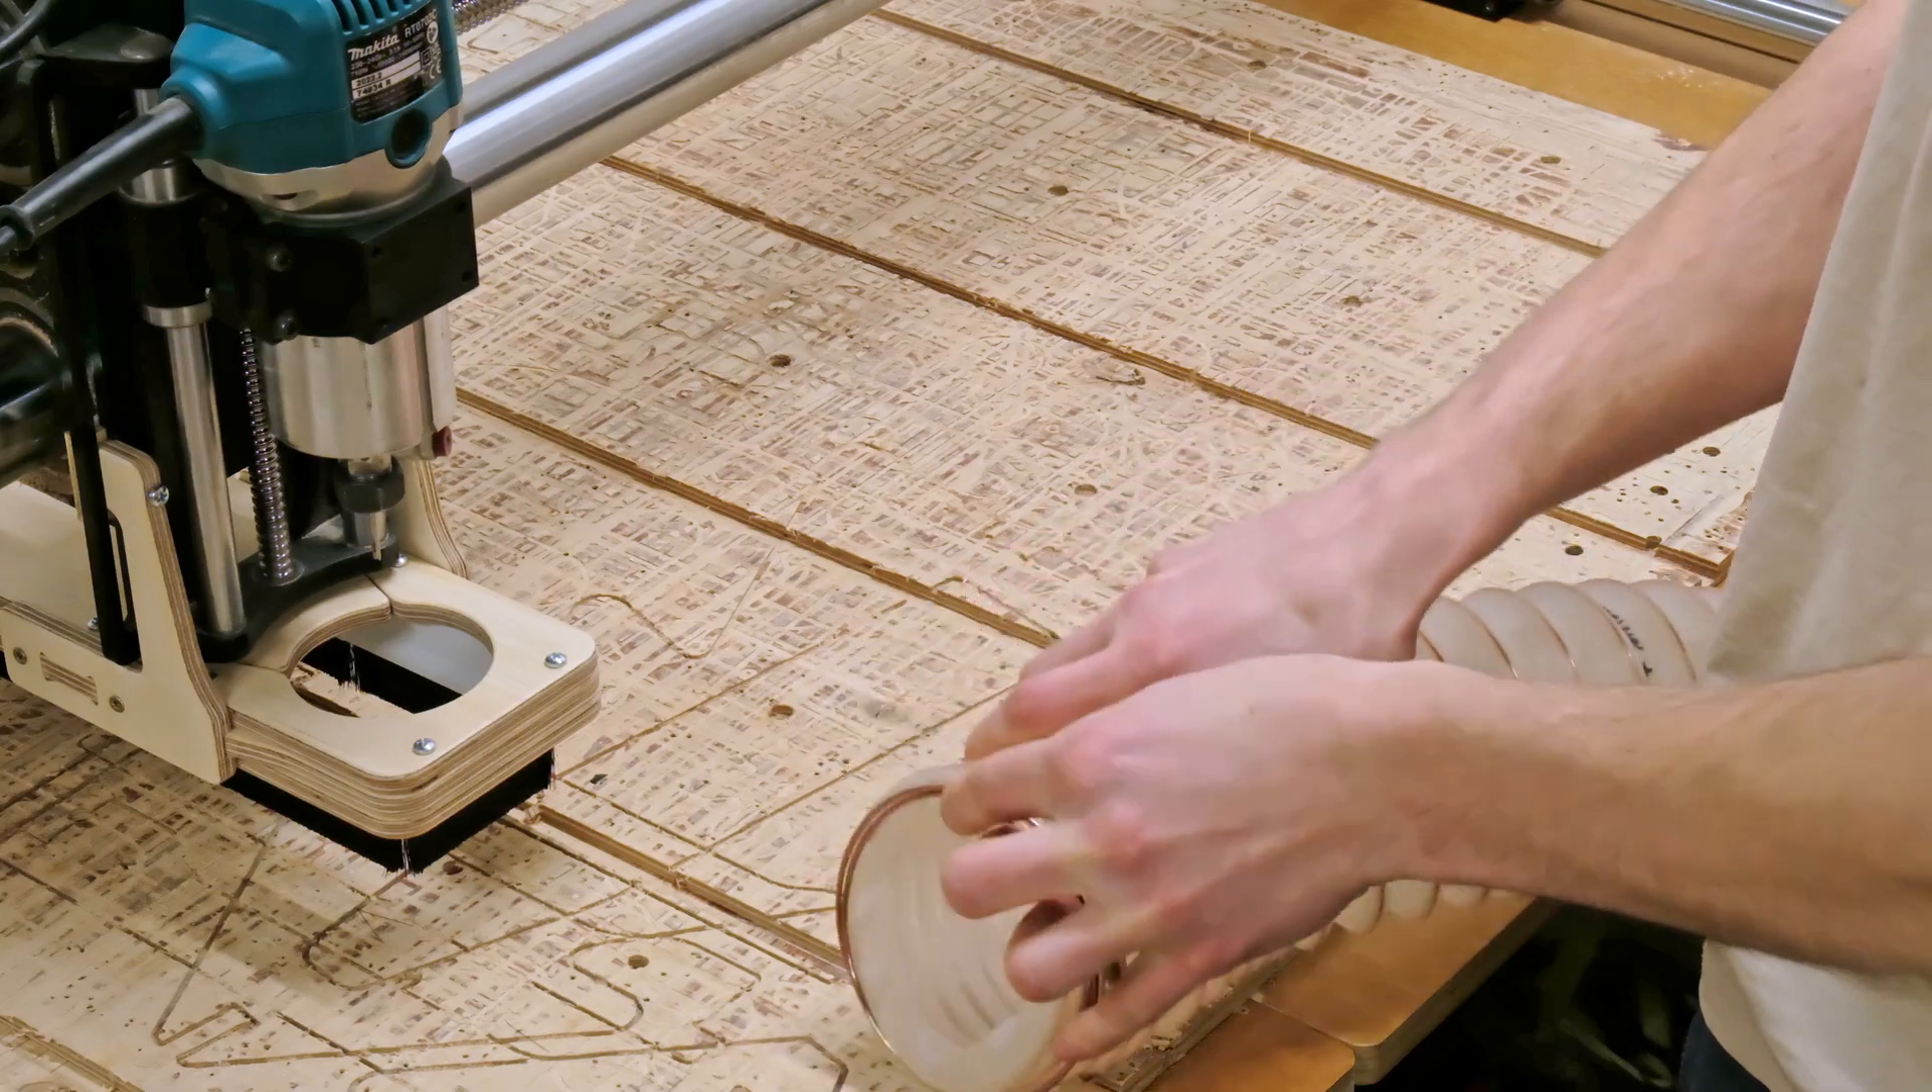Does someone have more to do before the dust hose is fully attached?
Yes.